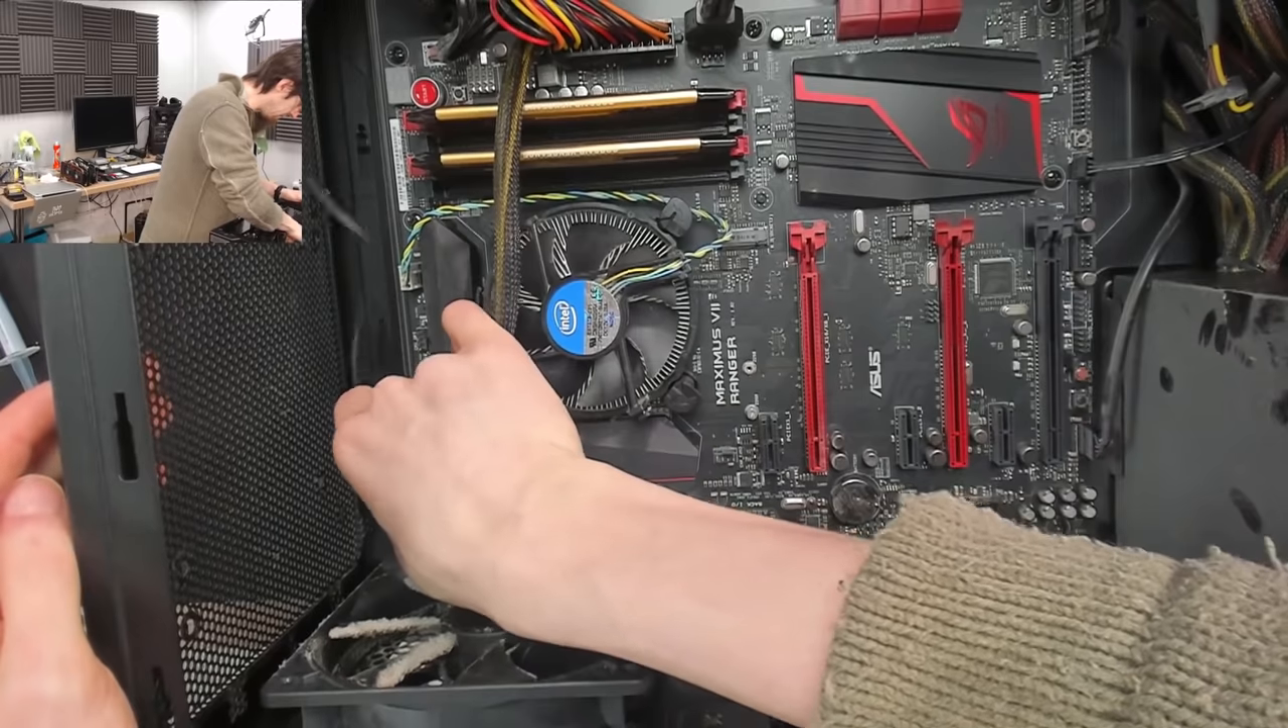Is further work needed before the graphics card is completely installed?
Yes.